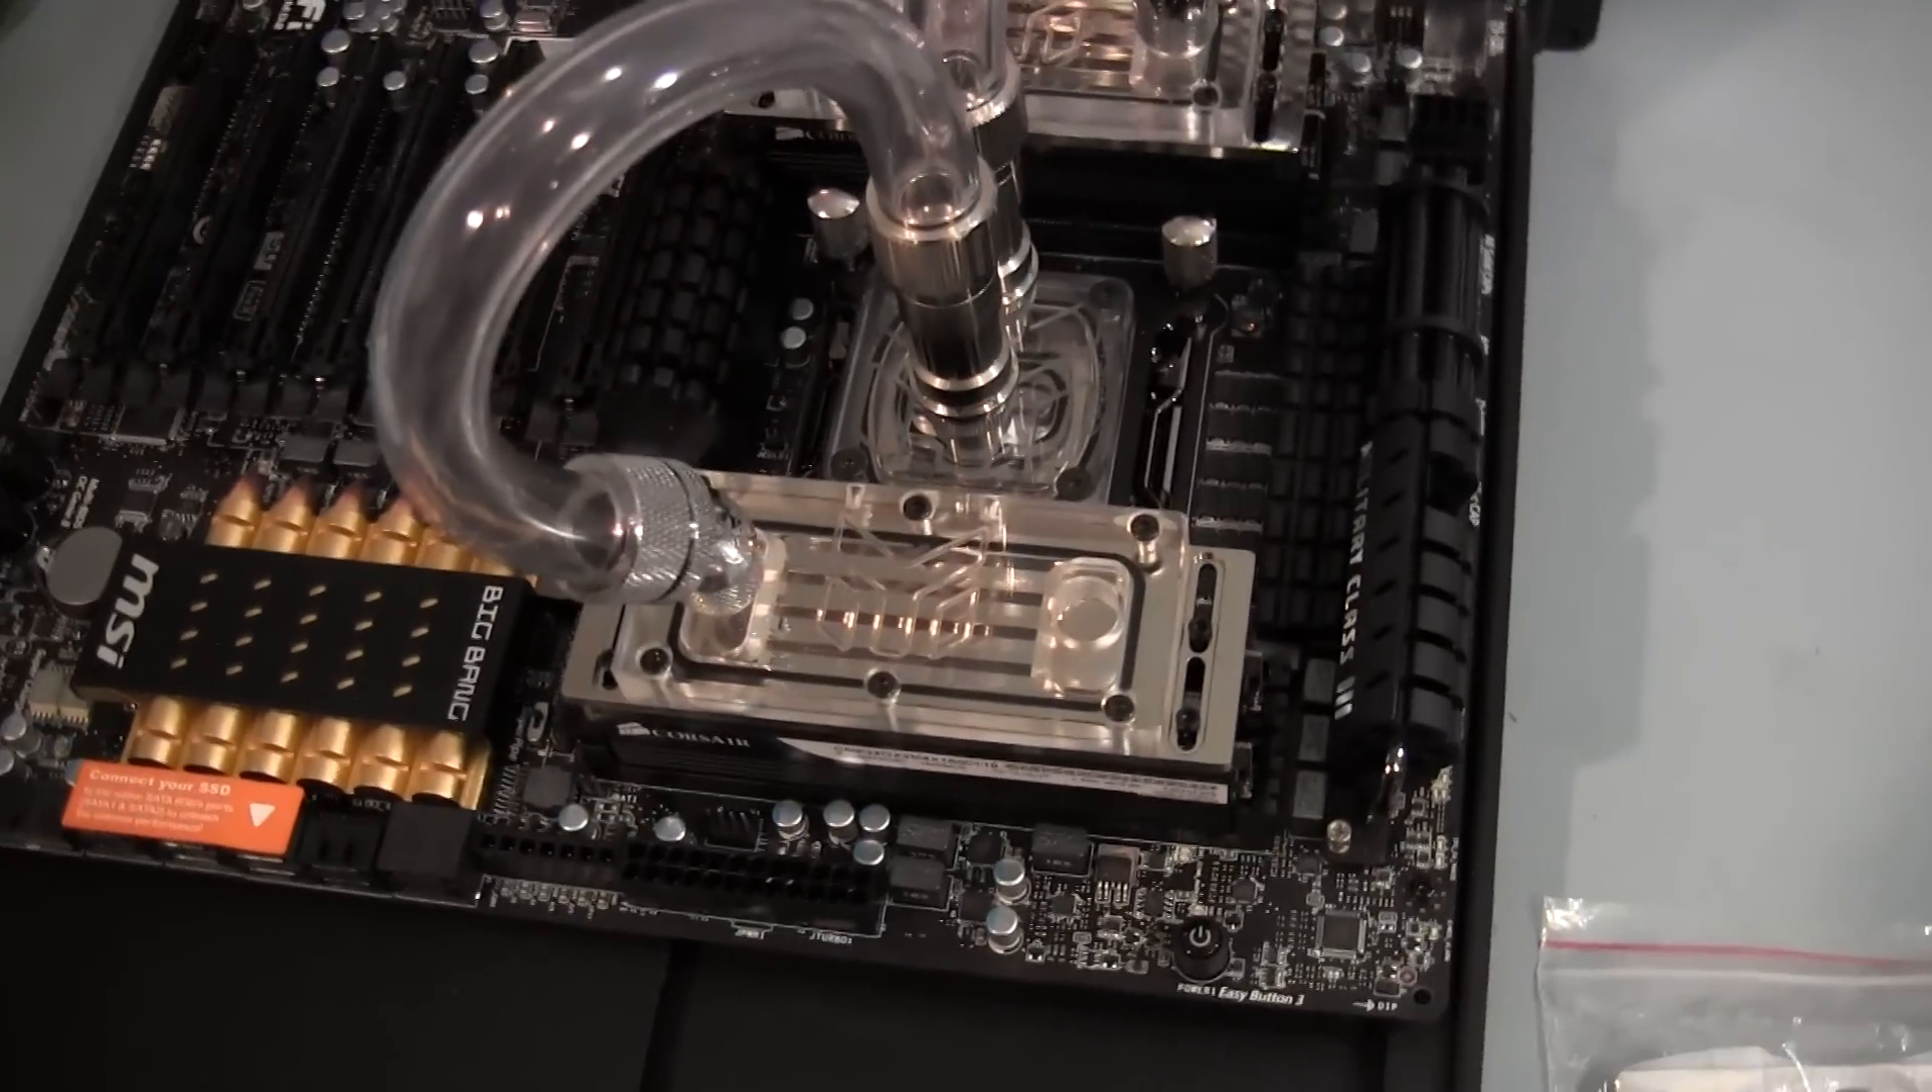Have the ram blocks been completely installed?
Yes.